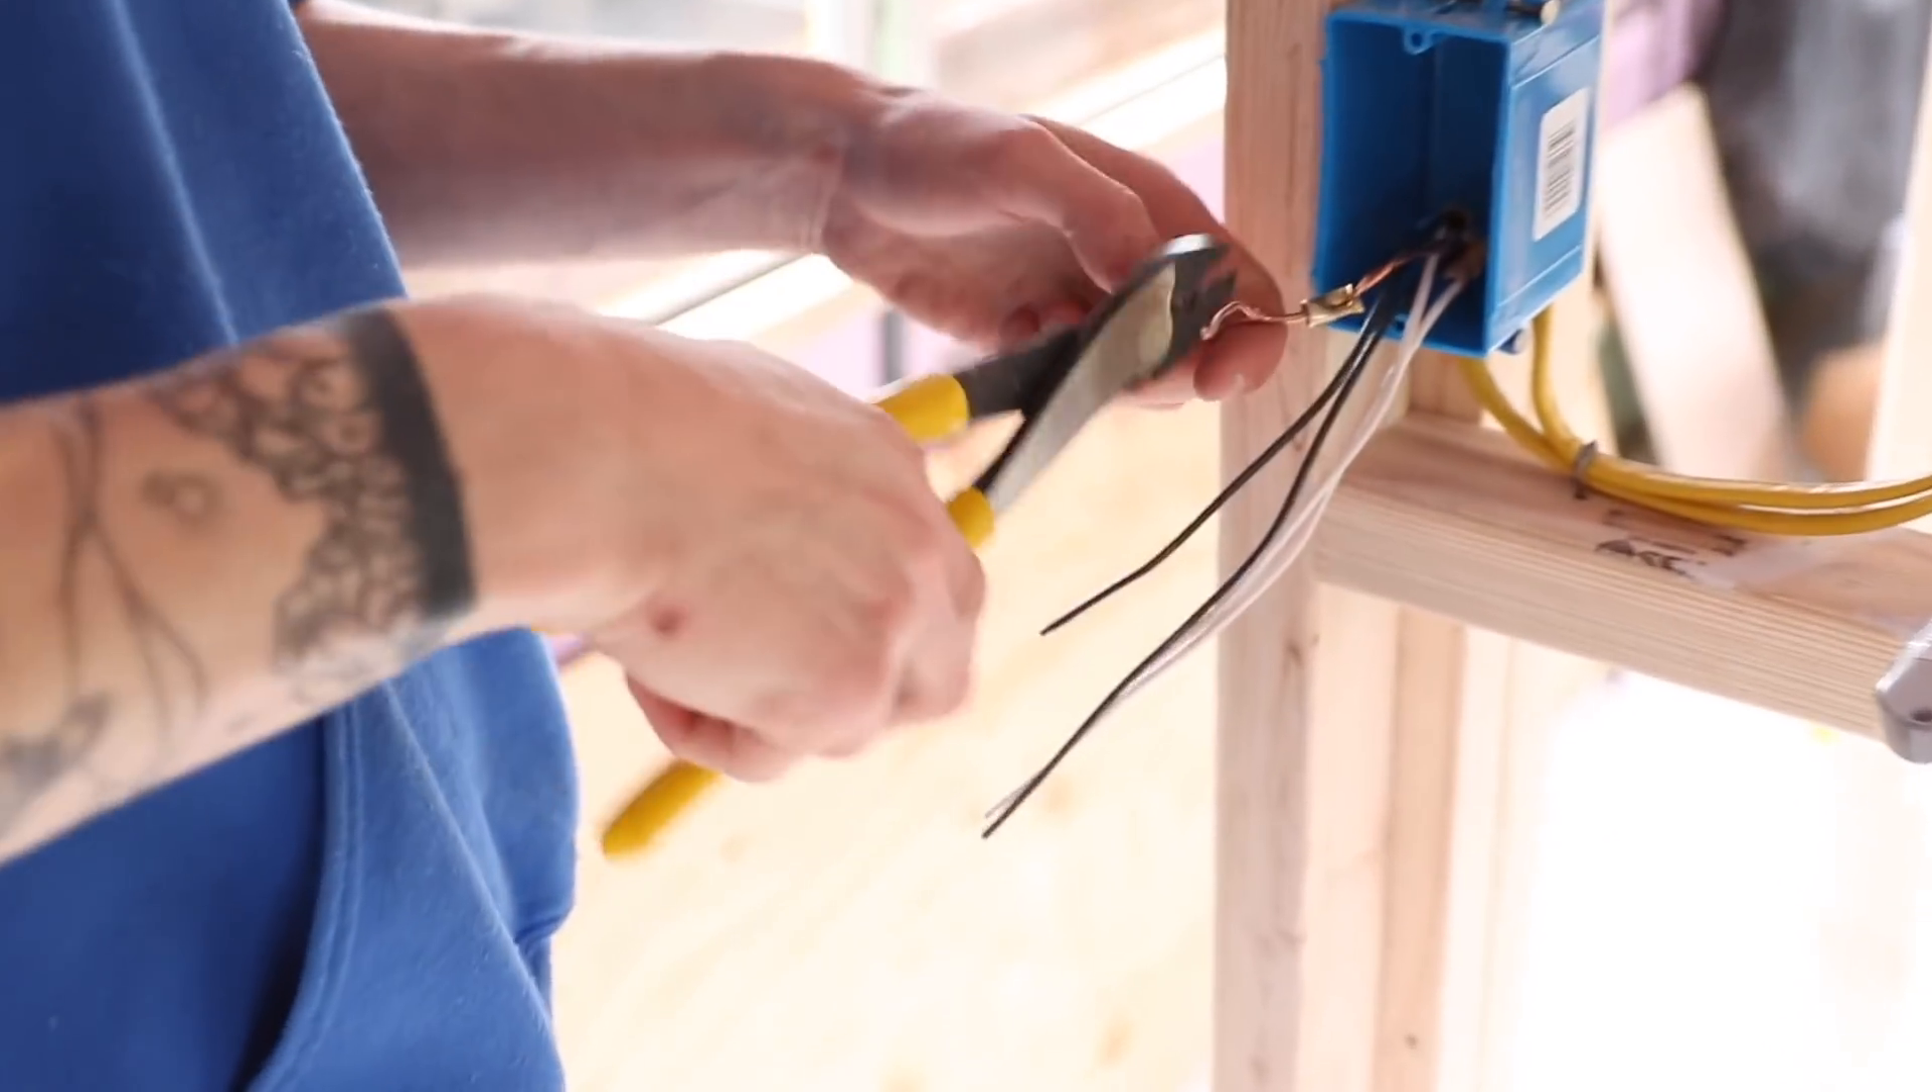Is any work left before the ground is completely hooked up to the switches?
Yes.